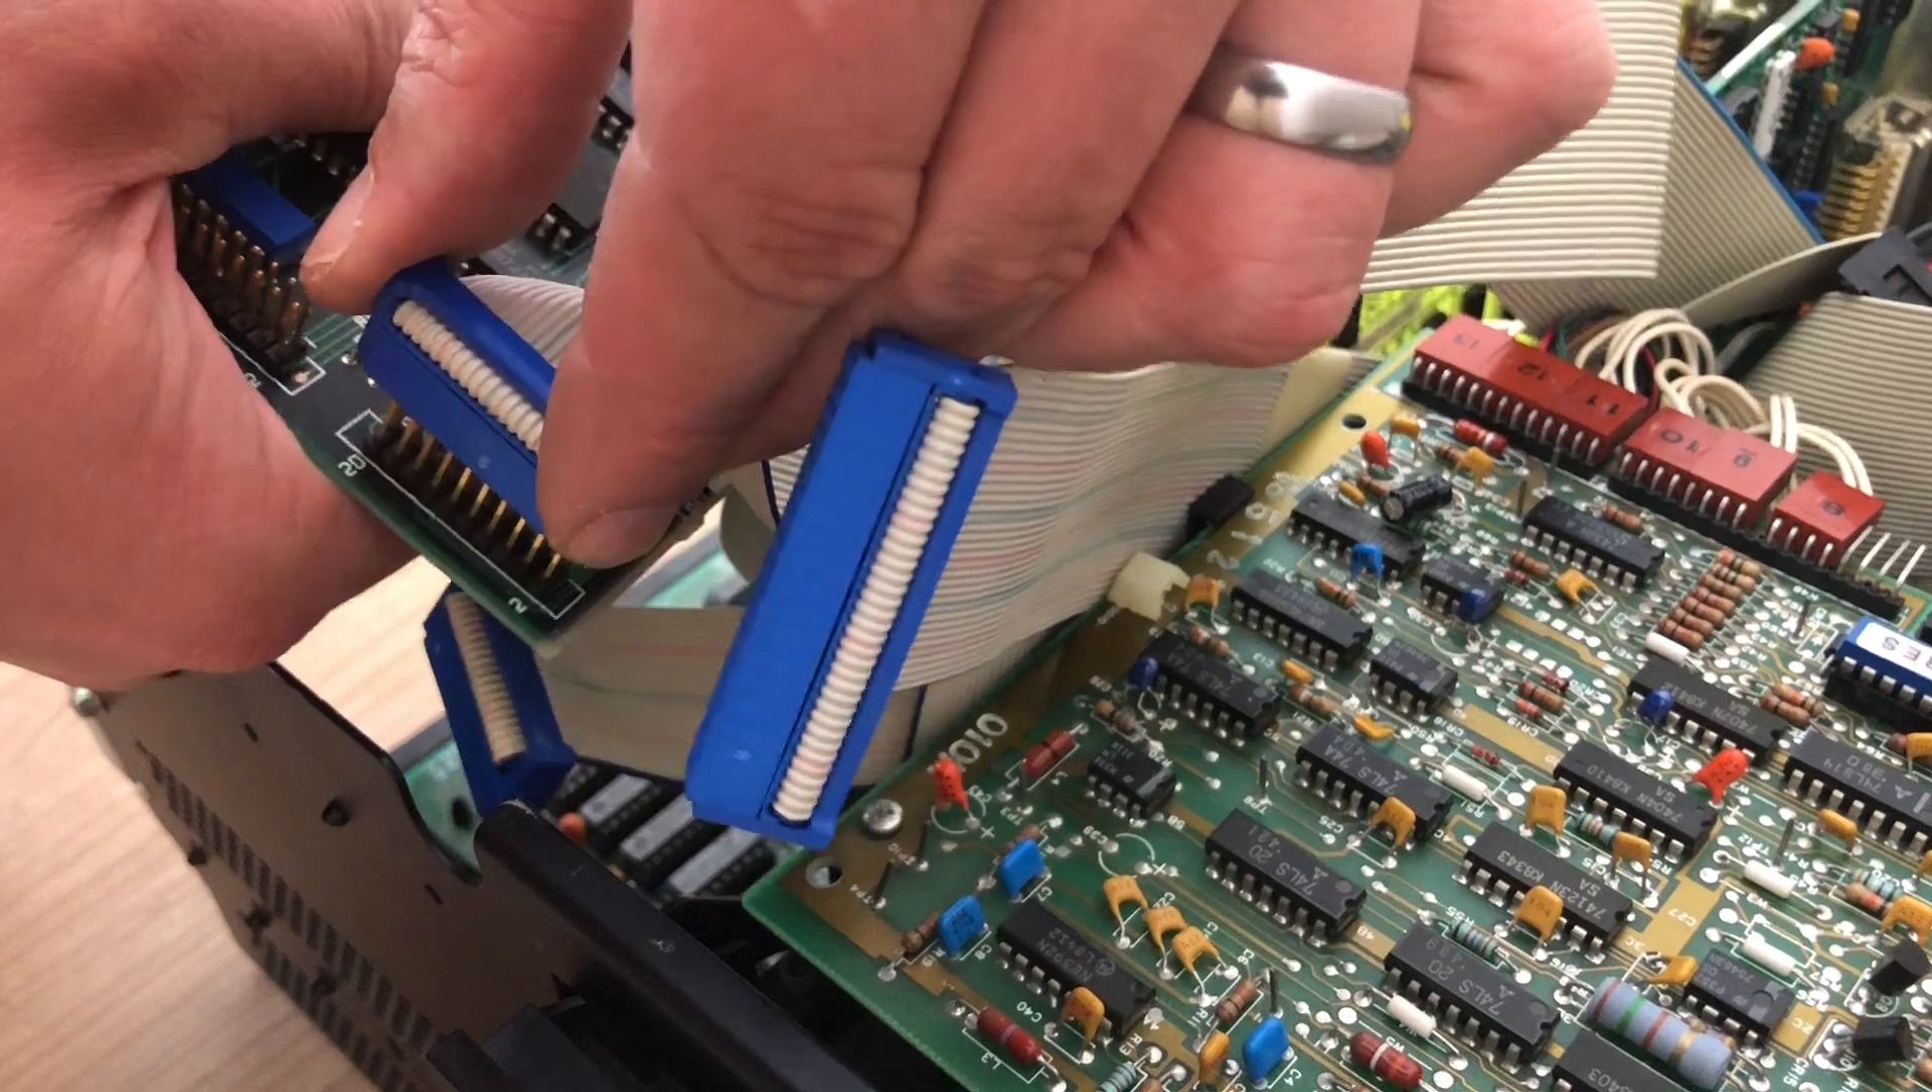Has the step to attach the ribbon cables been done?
No.